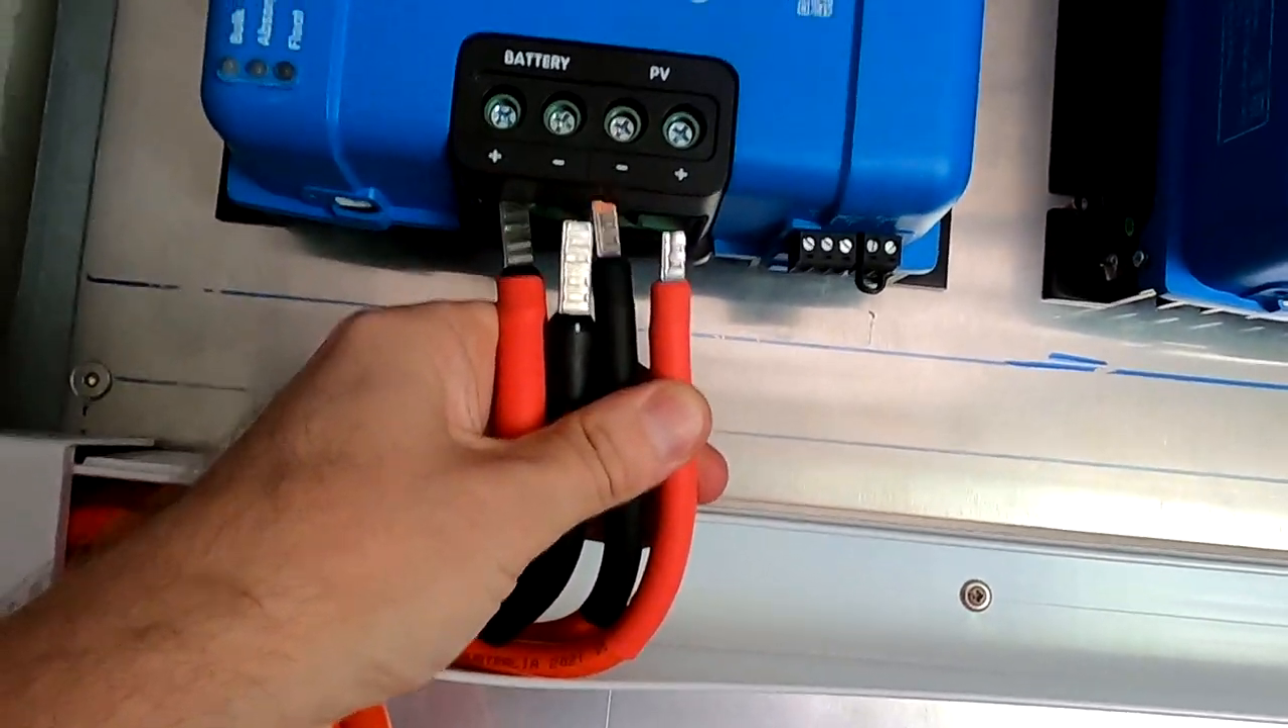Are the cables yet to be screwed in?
Yes.